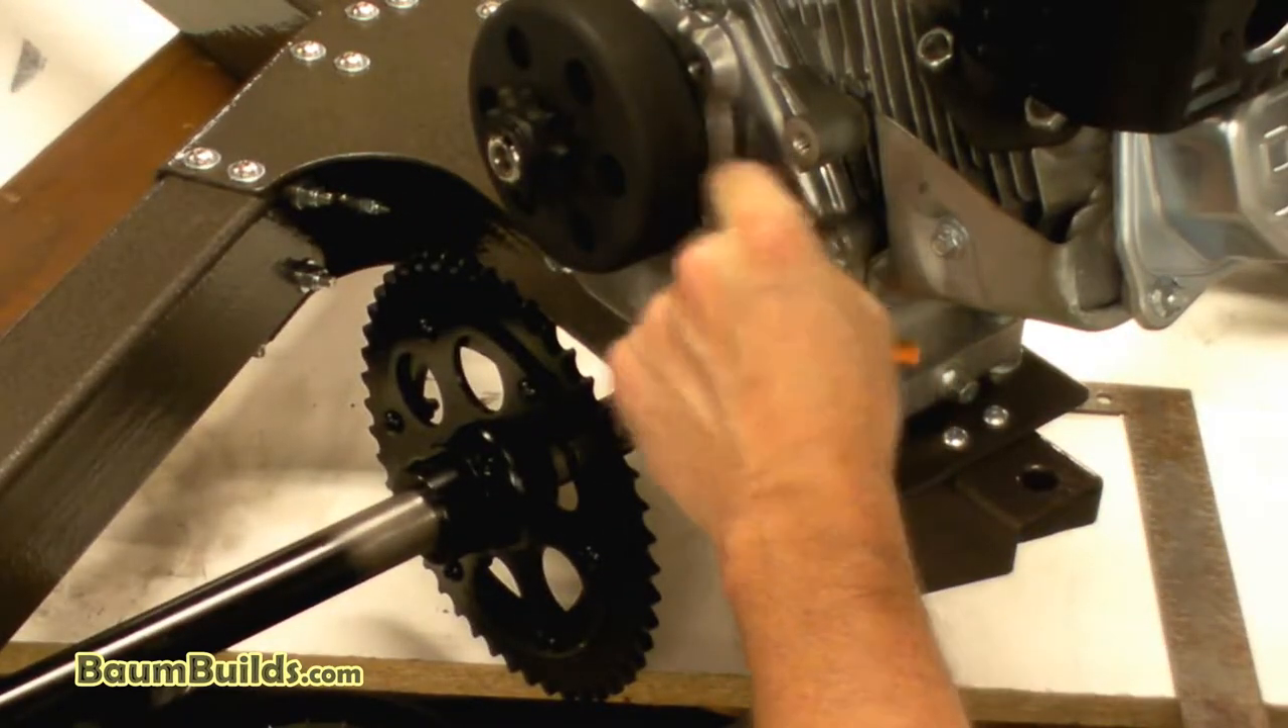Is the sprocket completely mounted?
Yes.